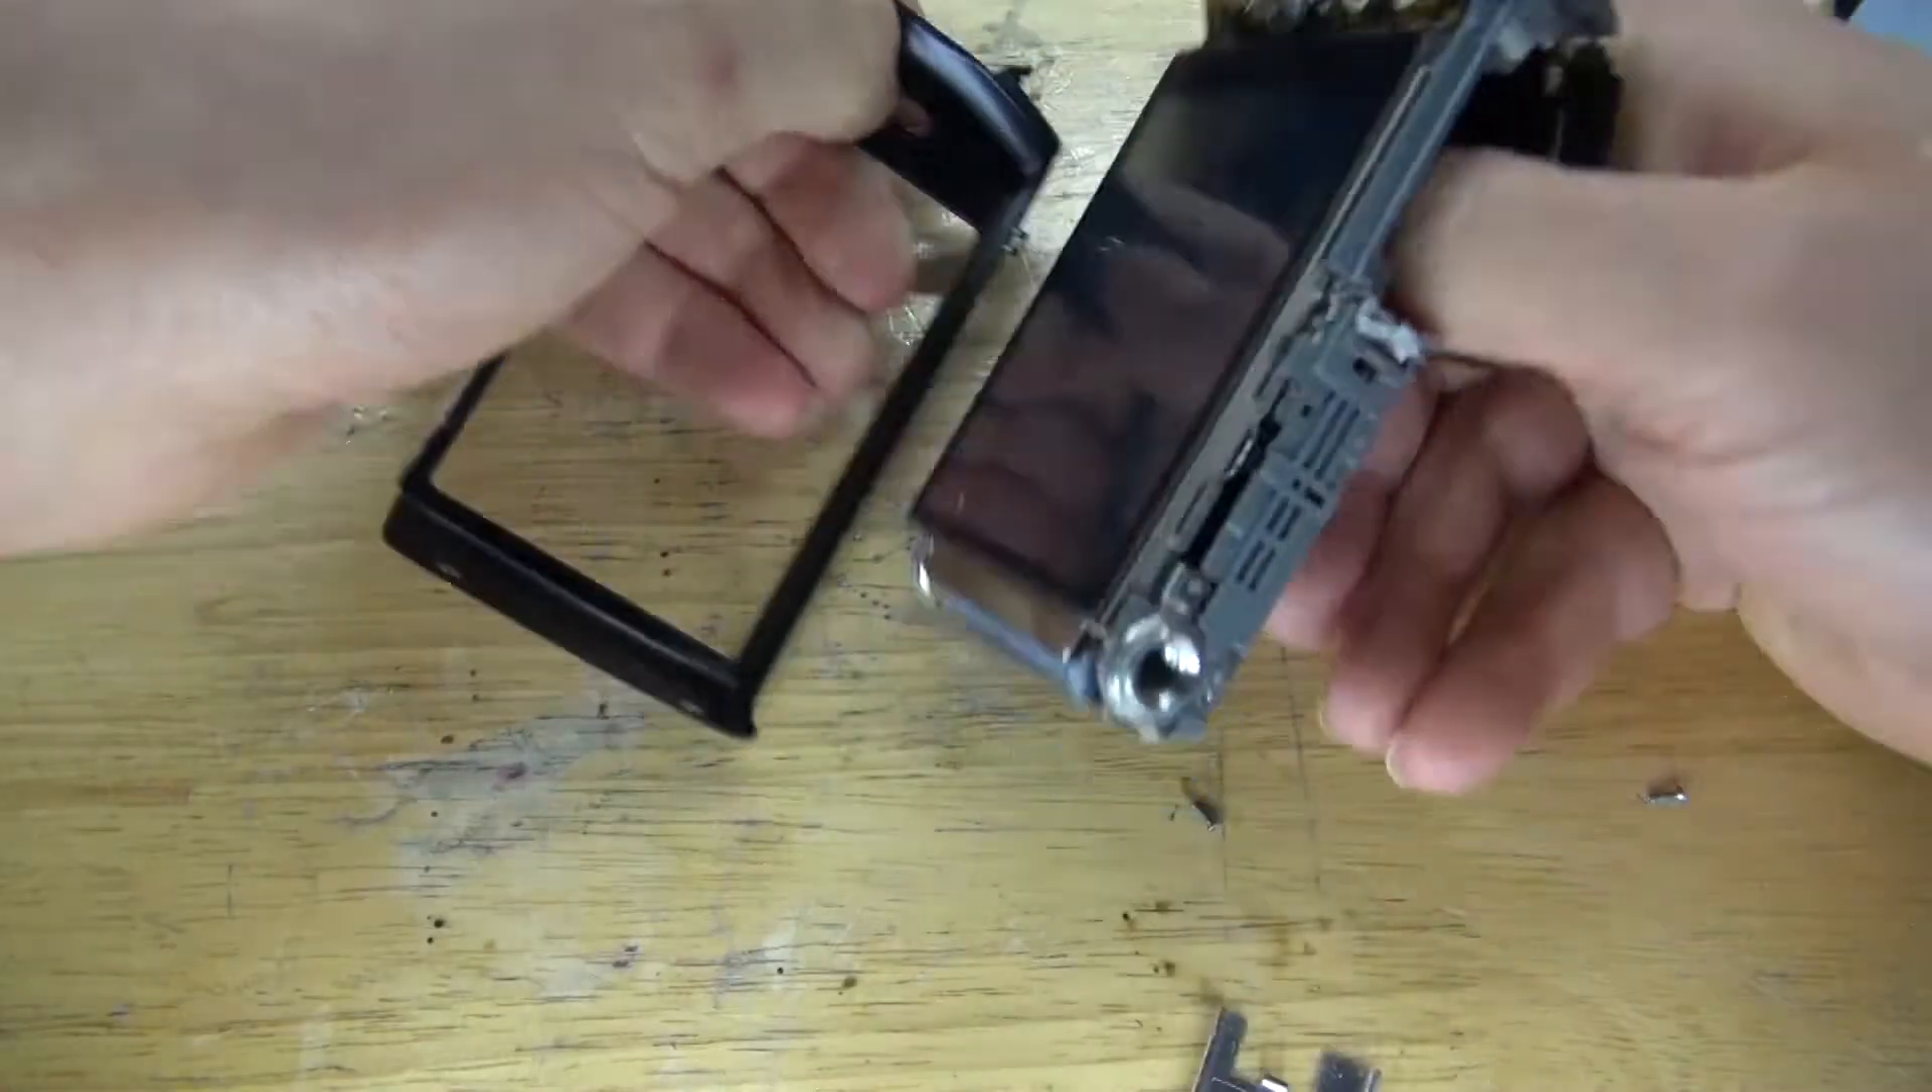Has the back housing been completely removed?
Yes.